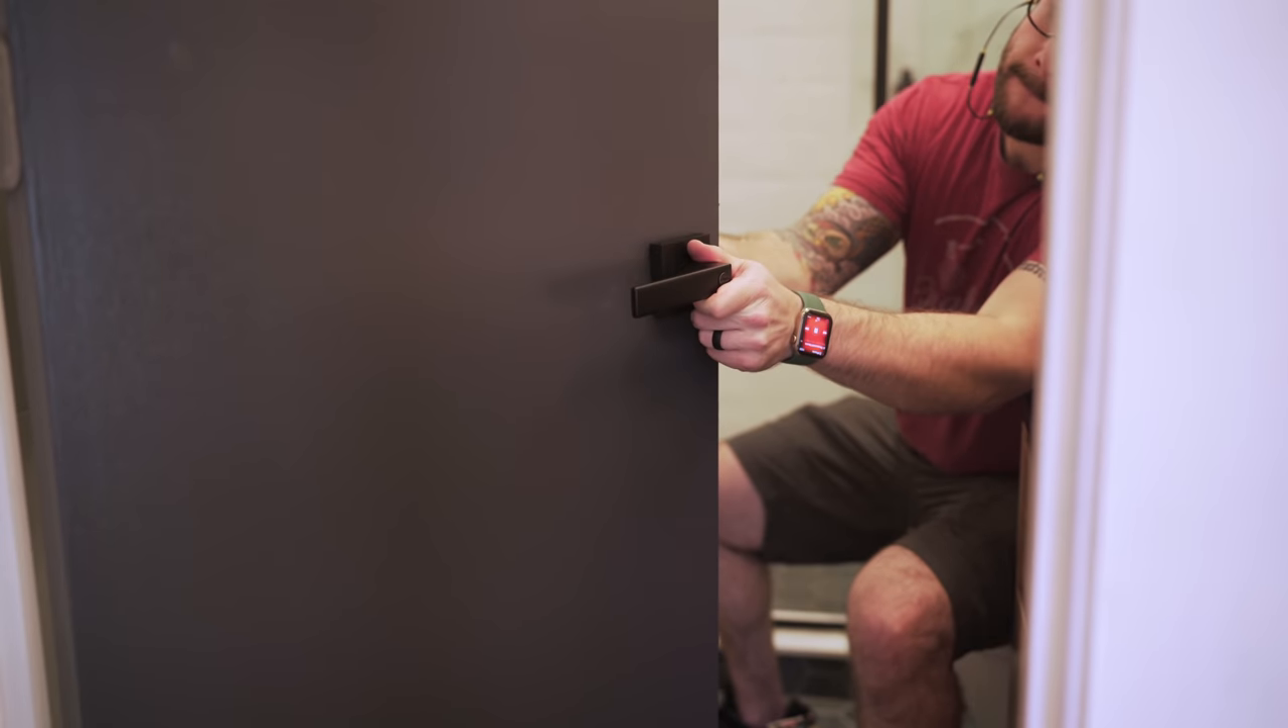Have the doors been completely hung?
Yes.